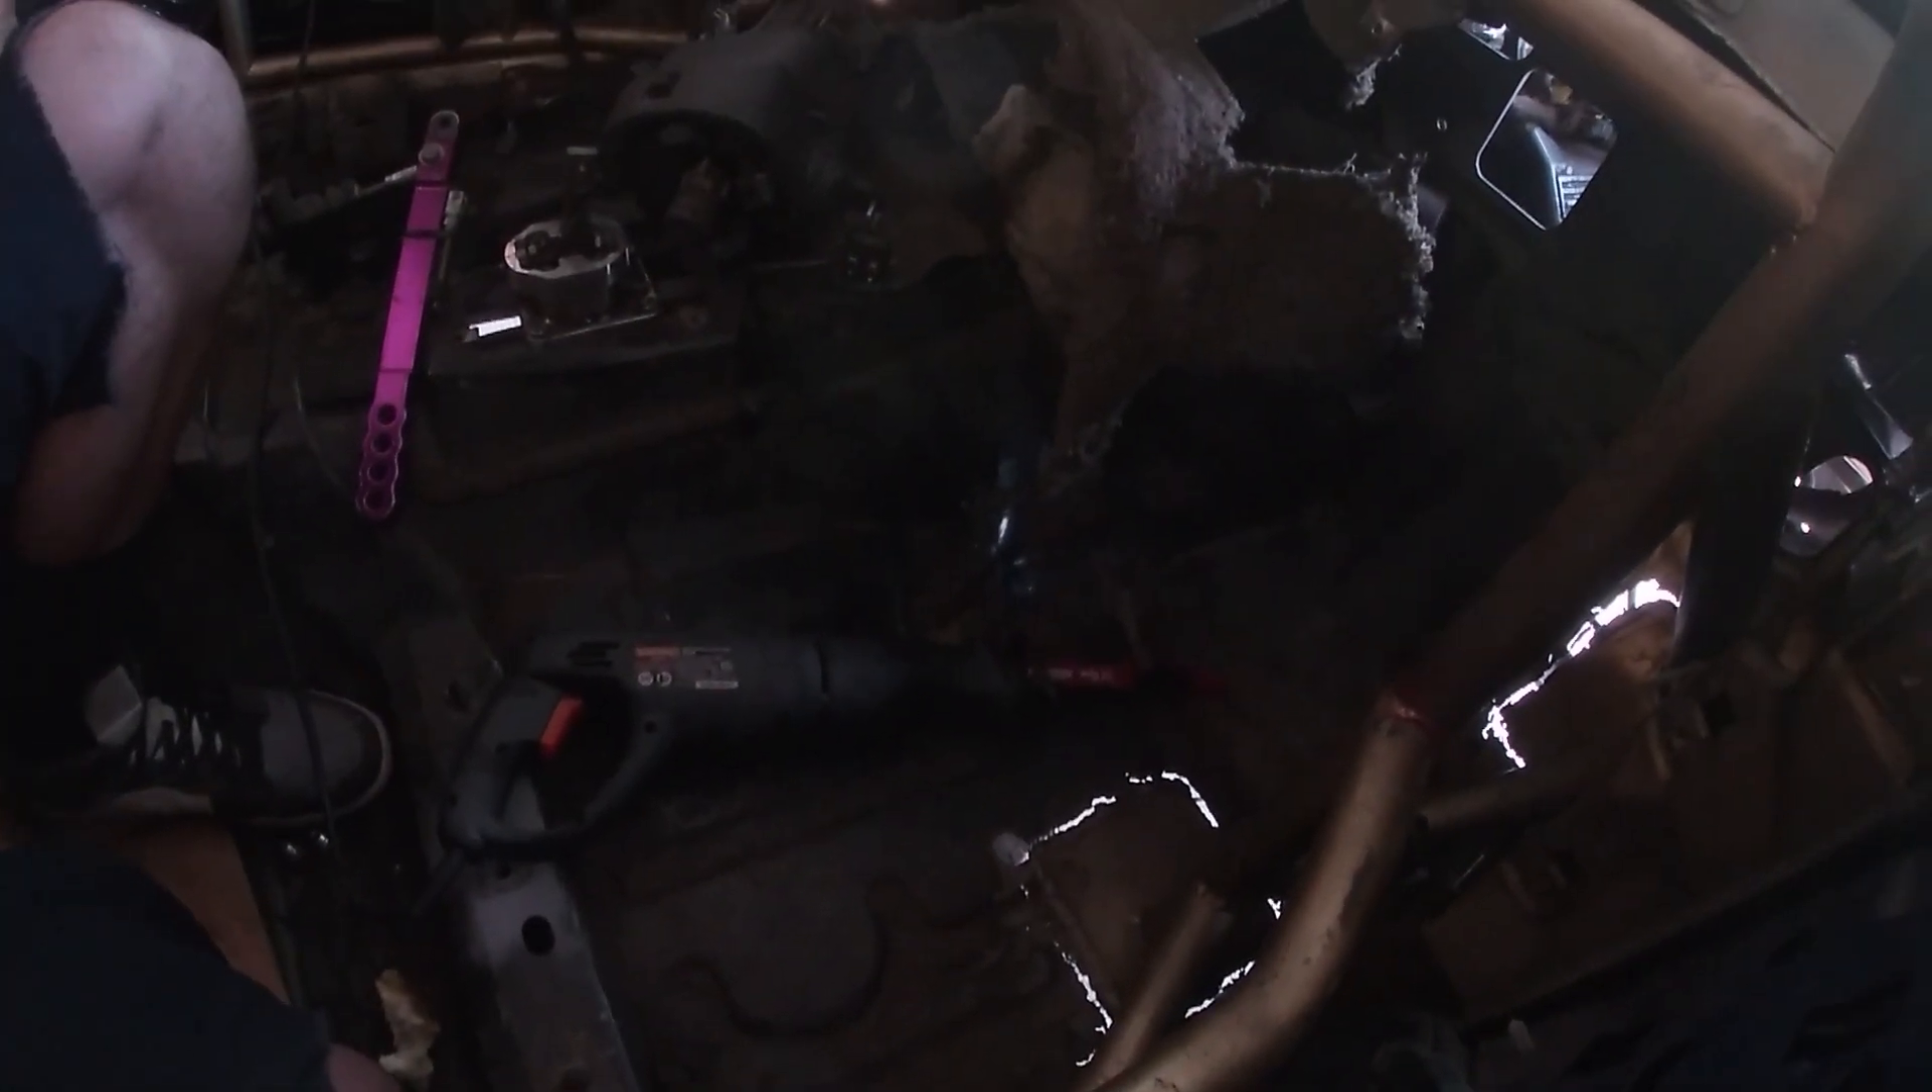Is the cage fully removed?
No.